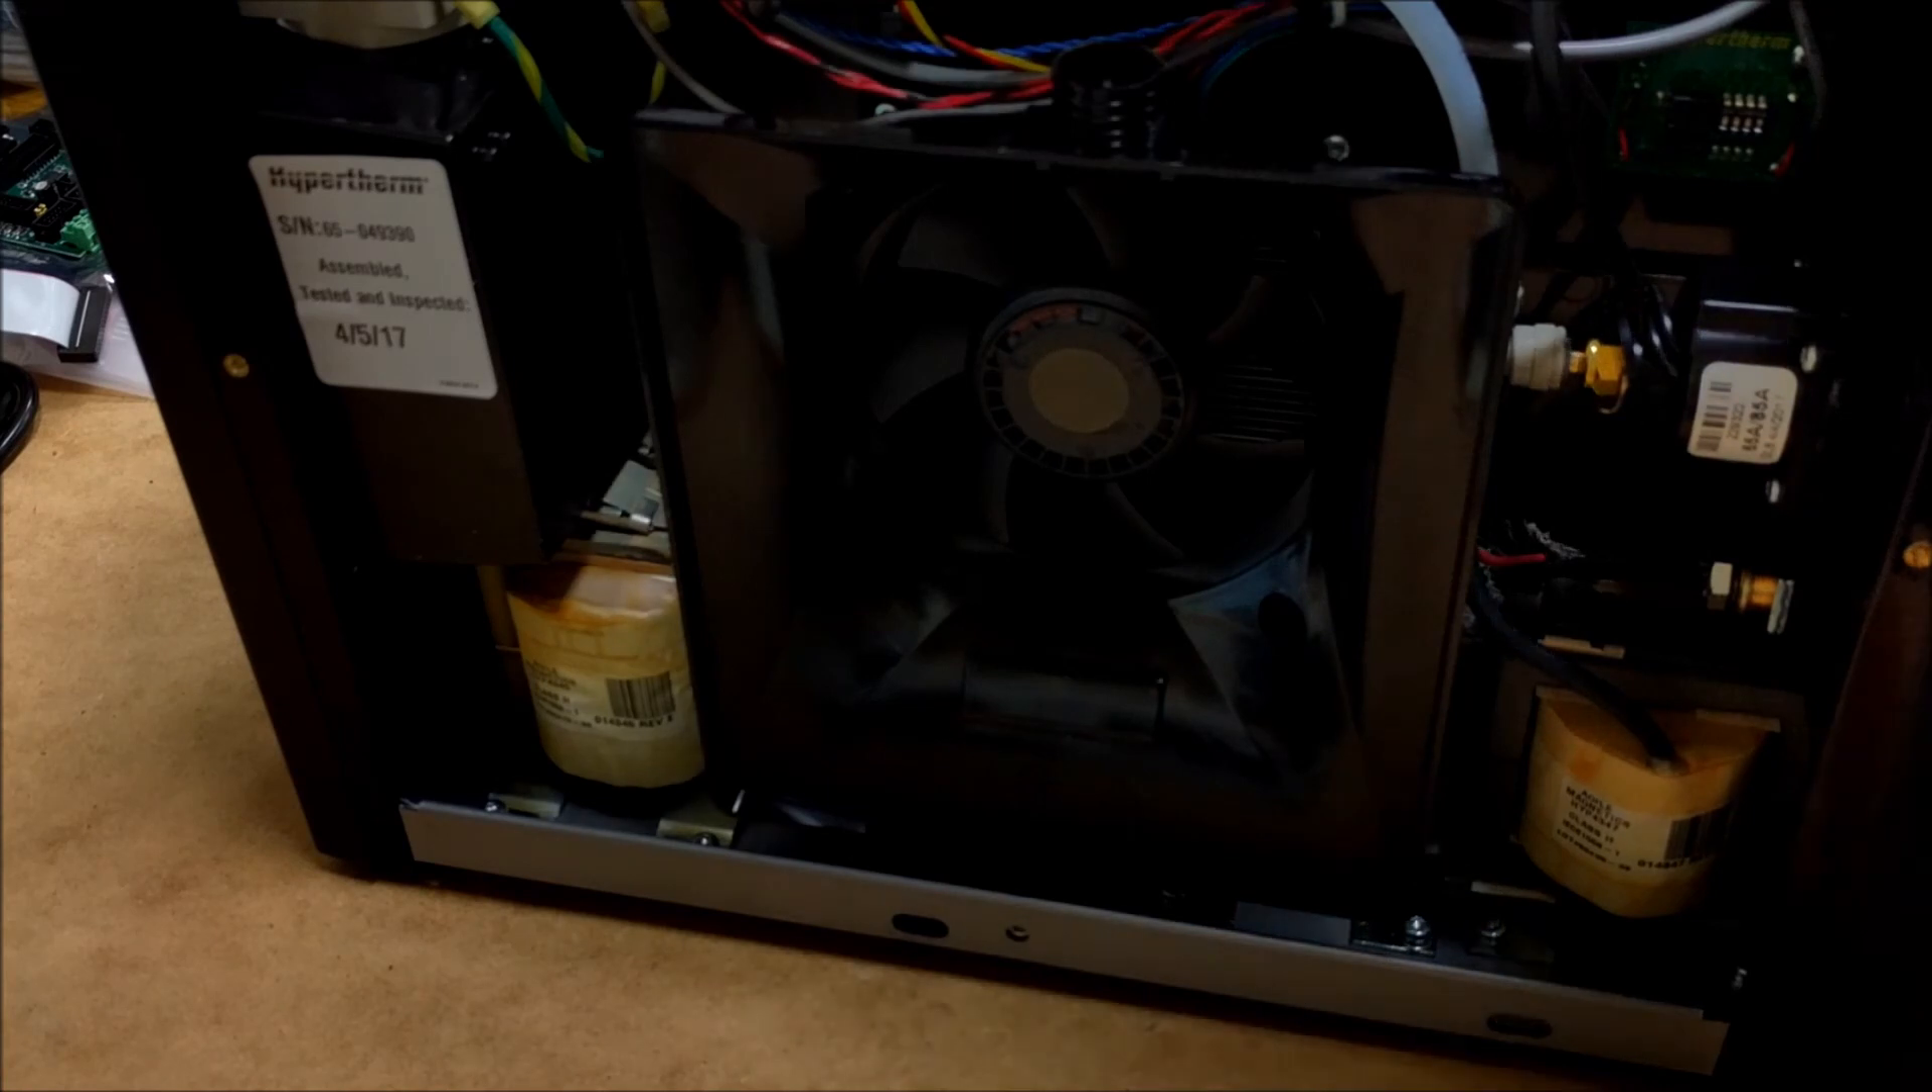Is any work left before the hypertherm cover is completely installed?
Yes.